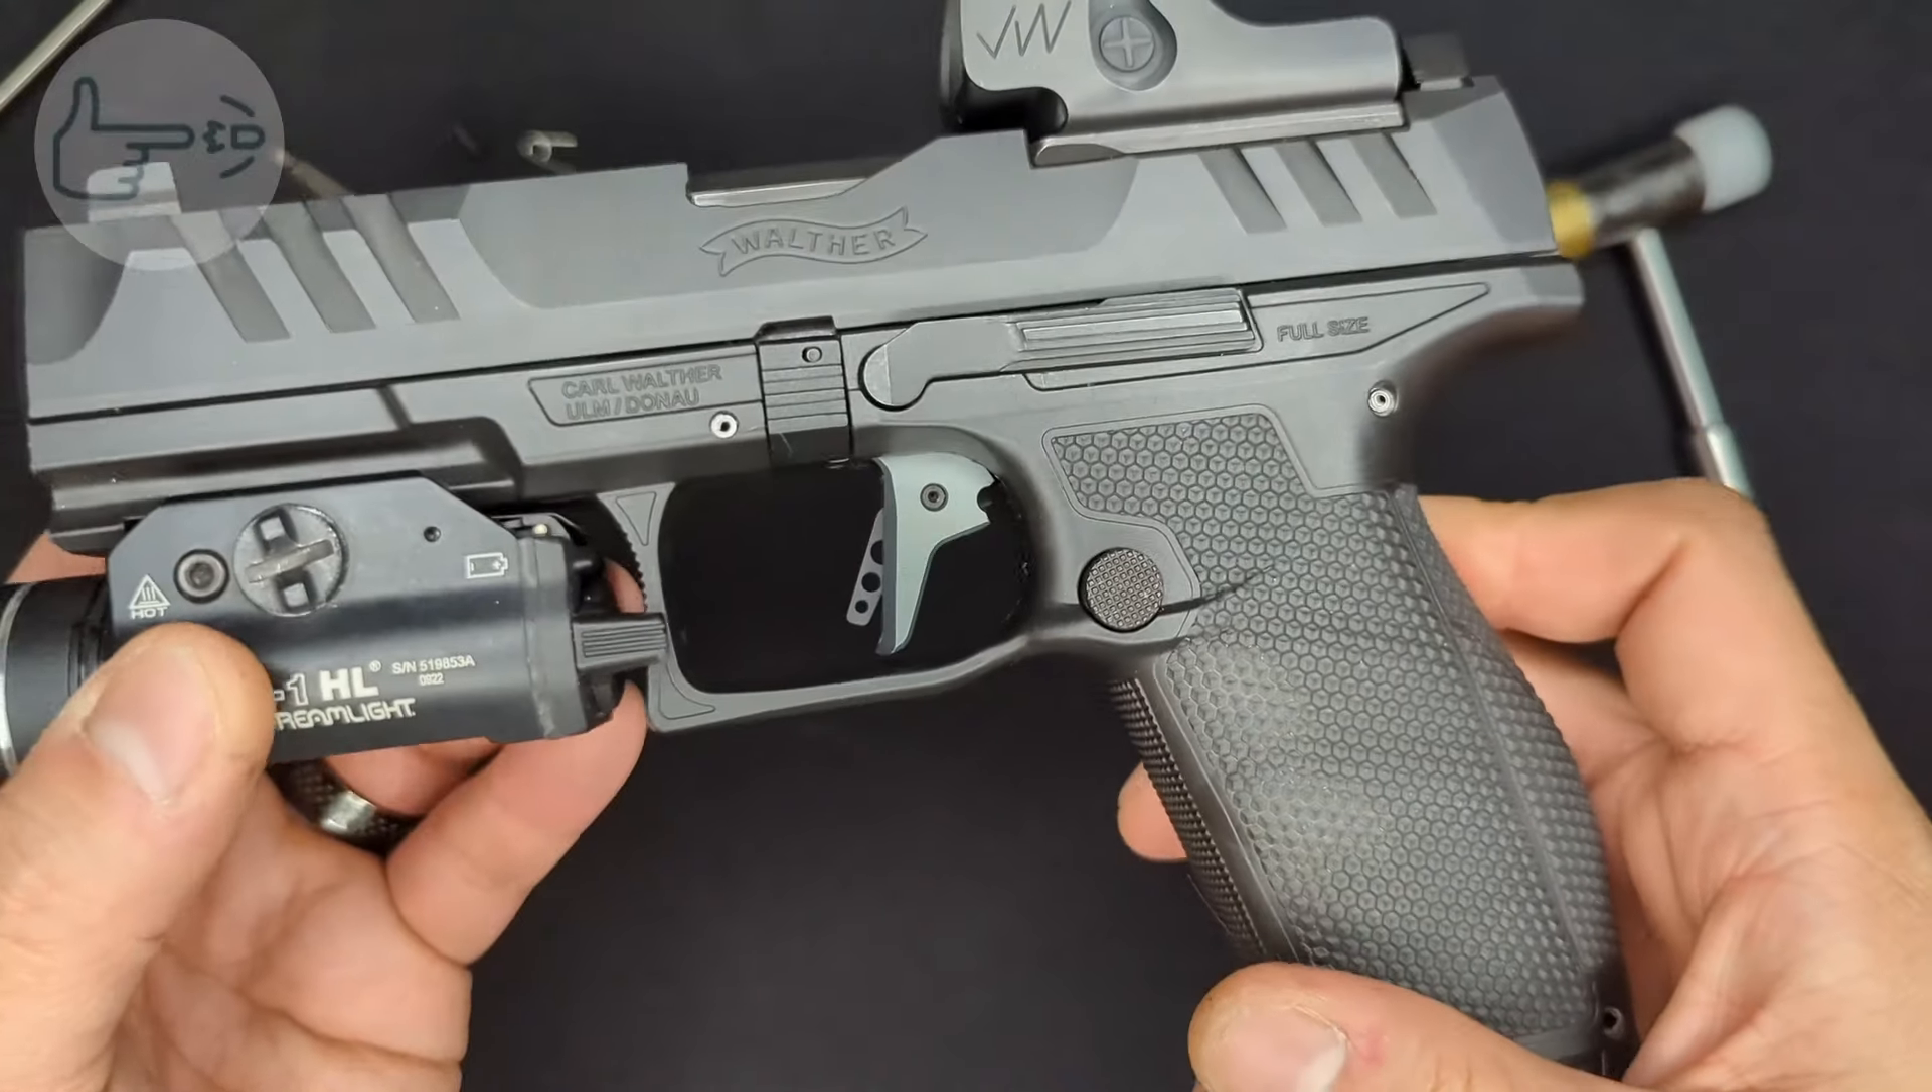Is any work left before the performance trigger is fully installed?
No.